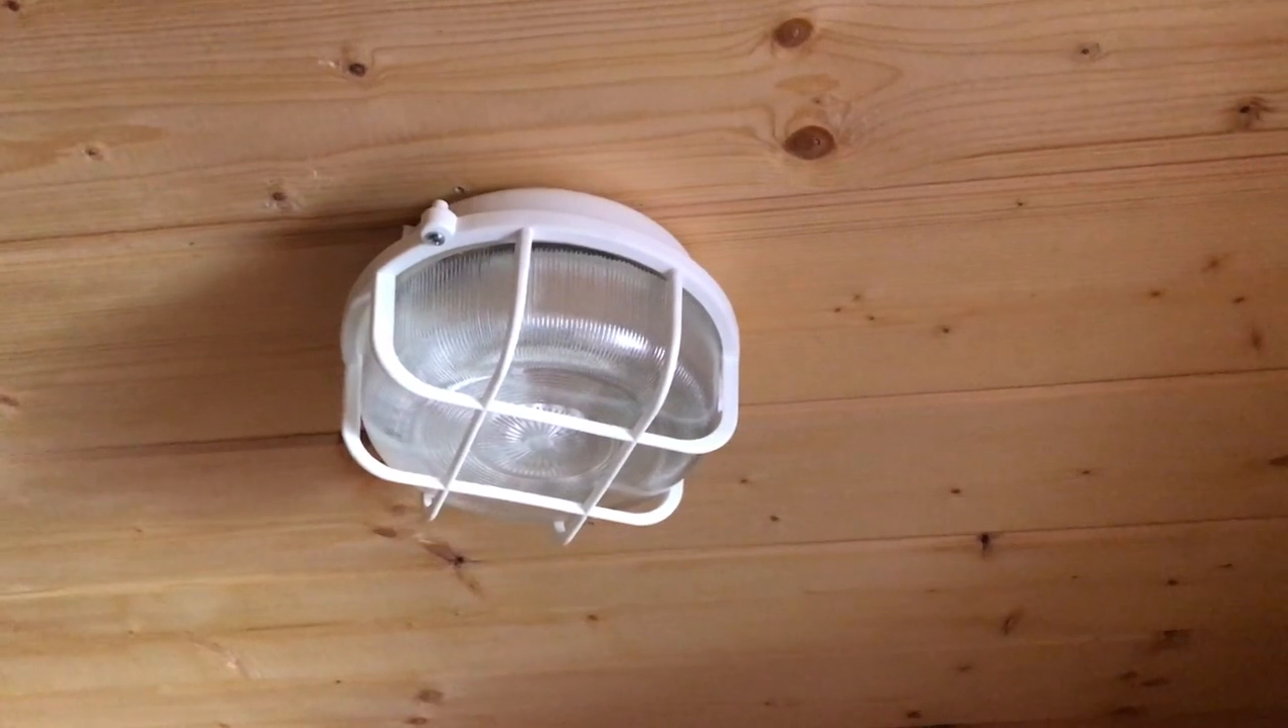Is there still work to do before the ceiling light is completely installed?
No.